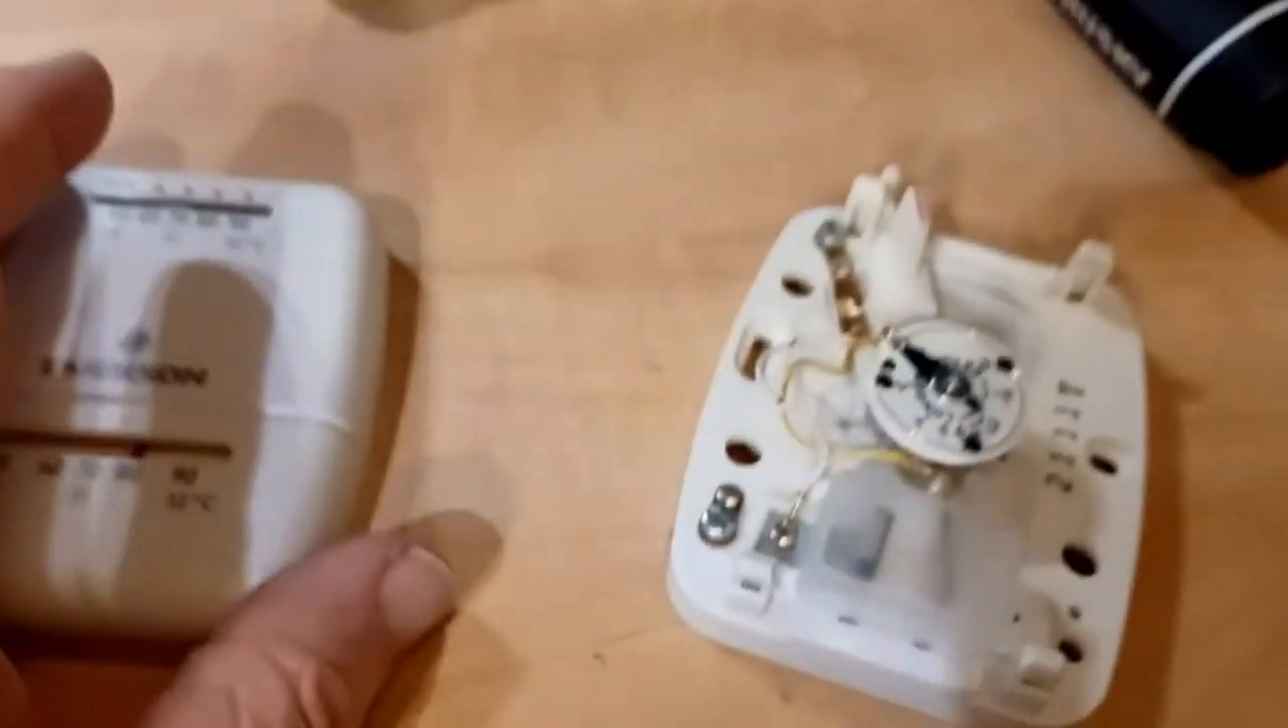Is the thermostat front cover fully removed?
Yes.